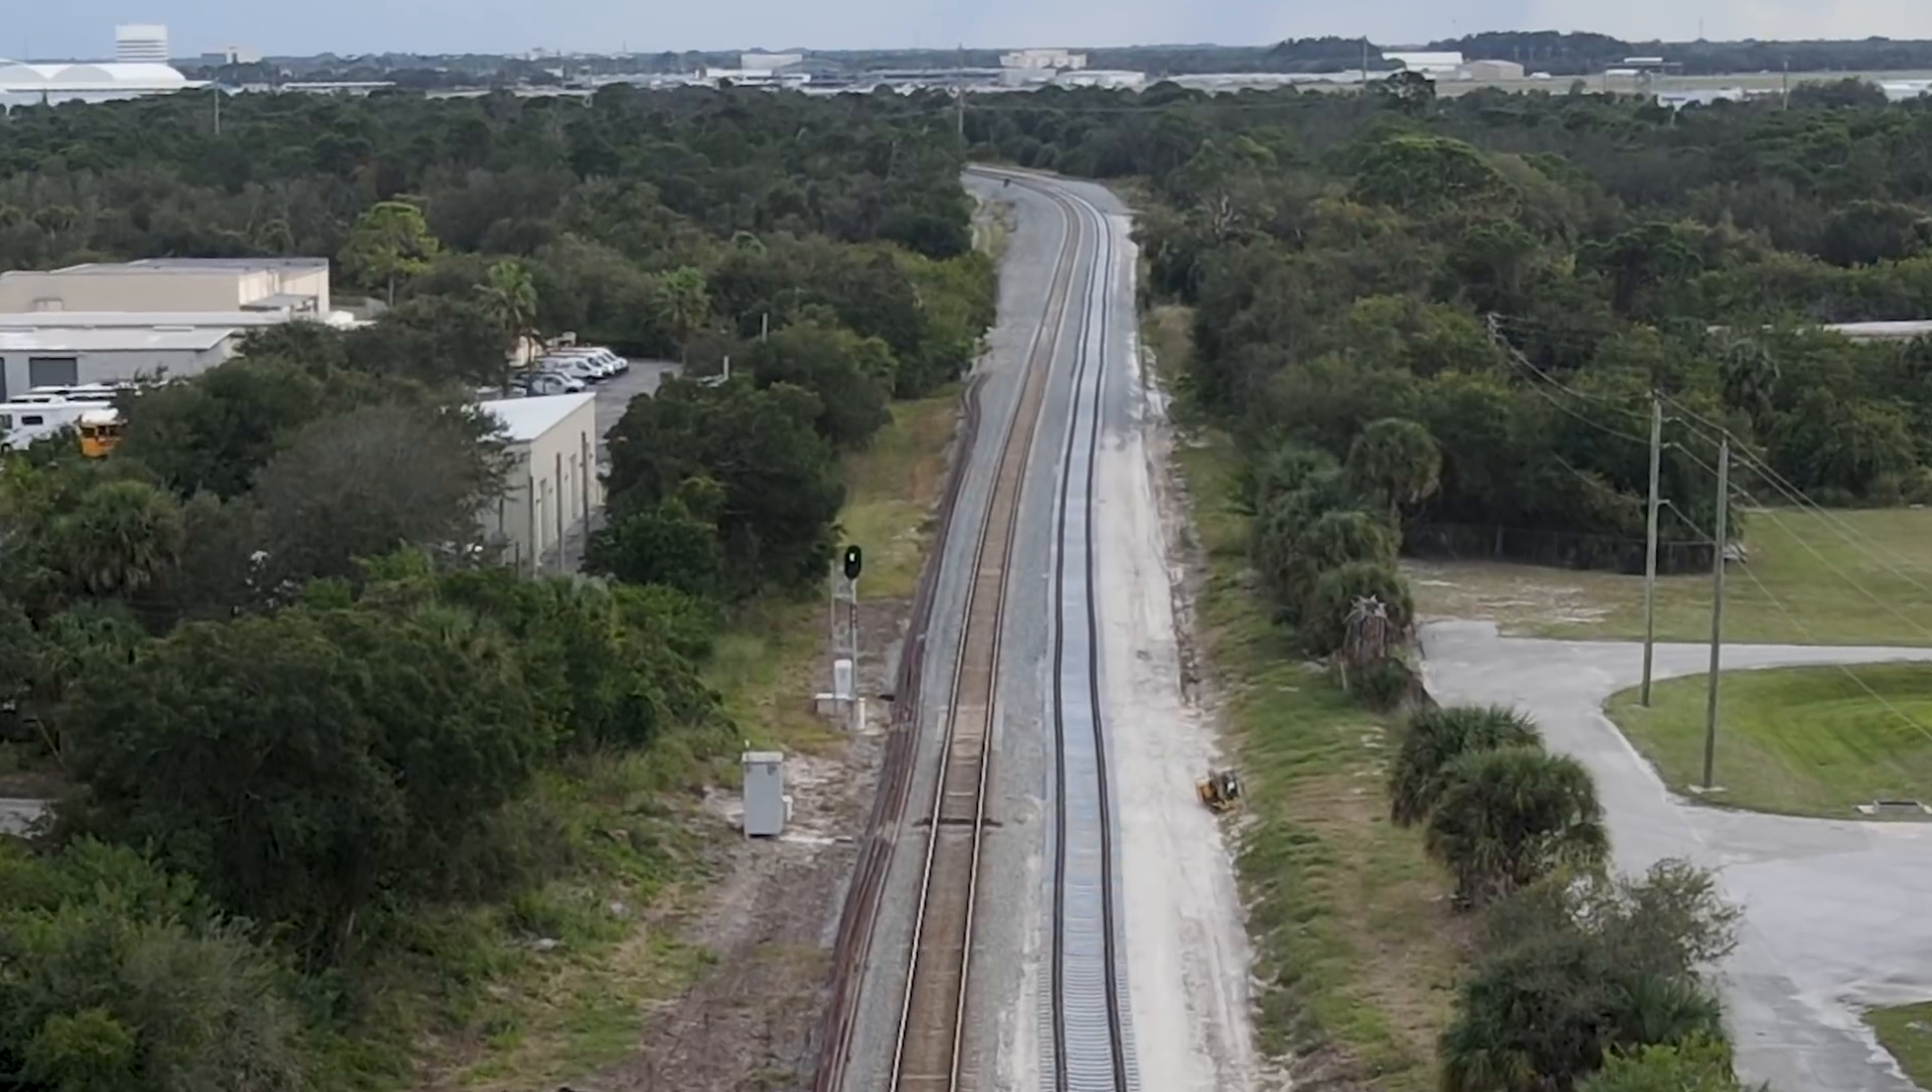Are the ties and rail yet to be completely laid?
No.